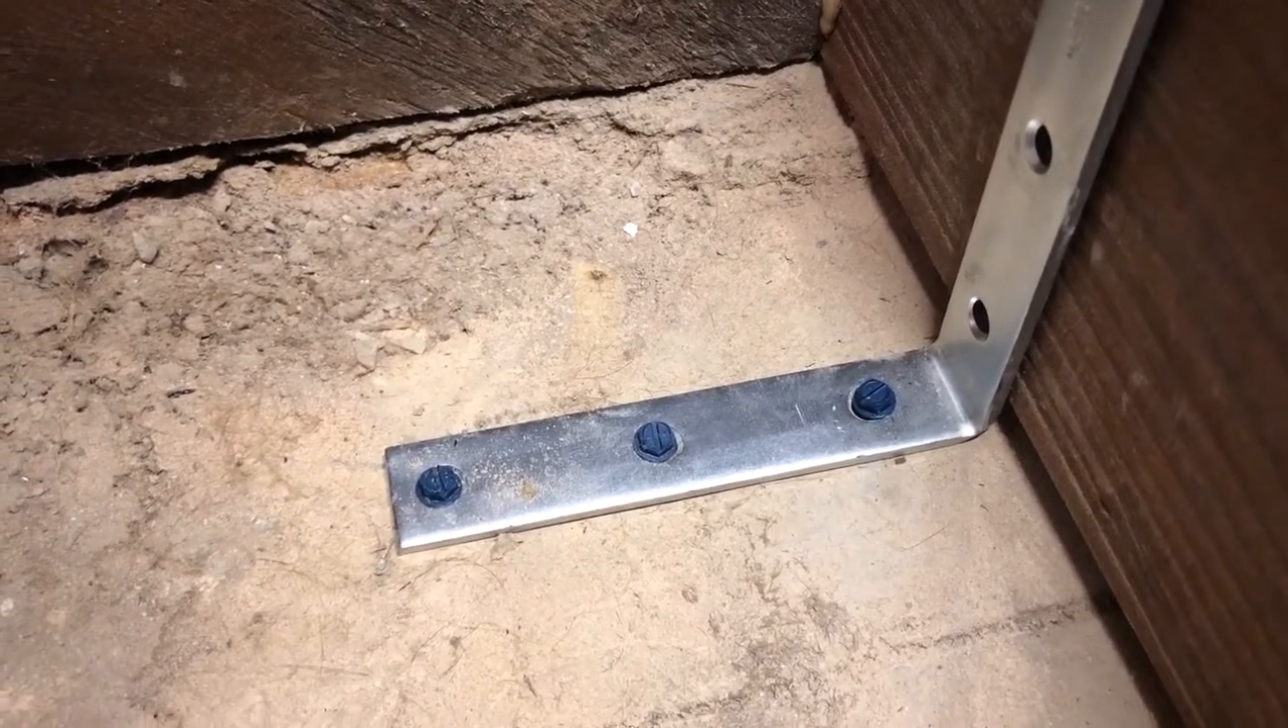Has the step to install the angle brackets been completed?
No.